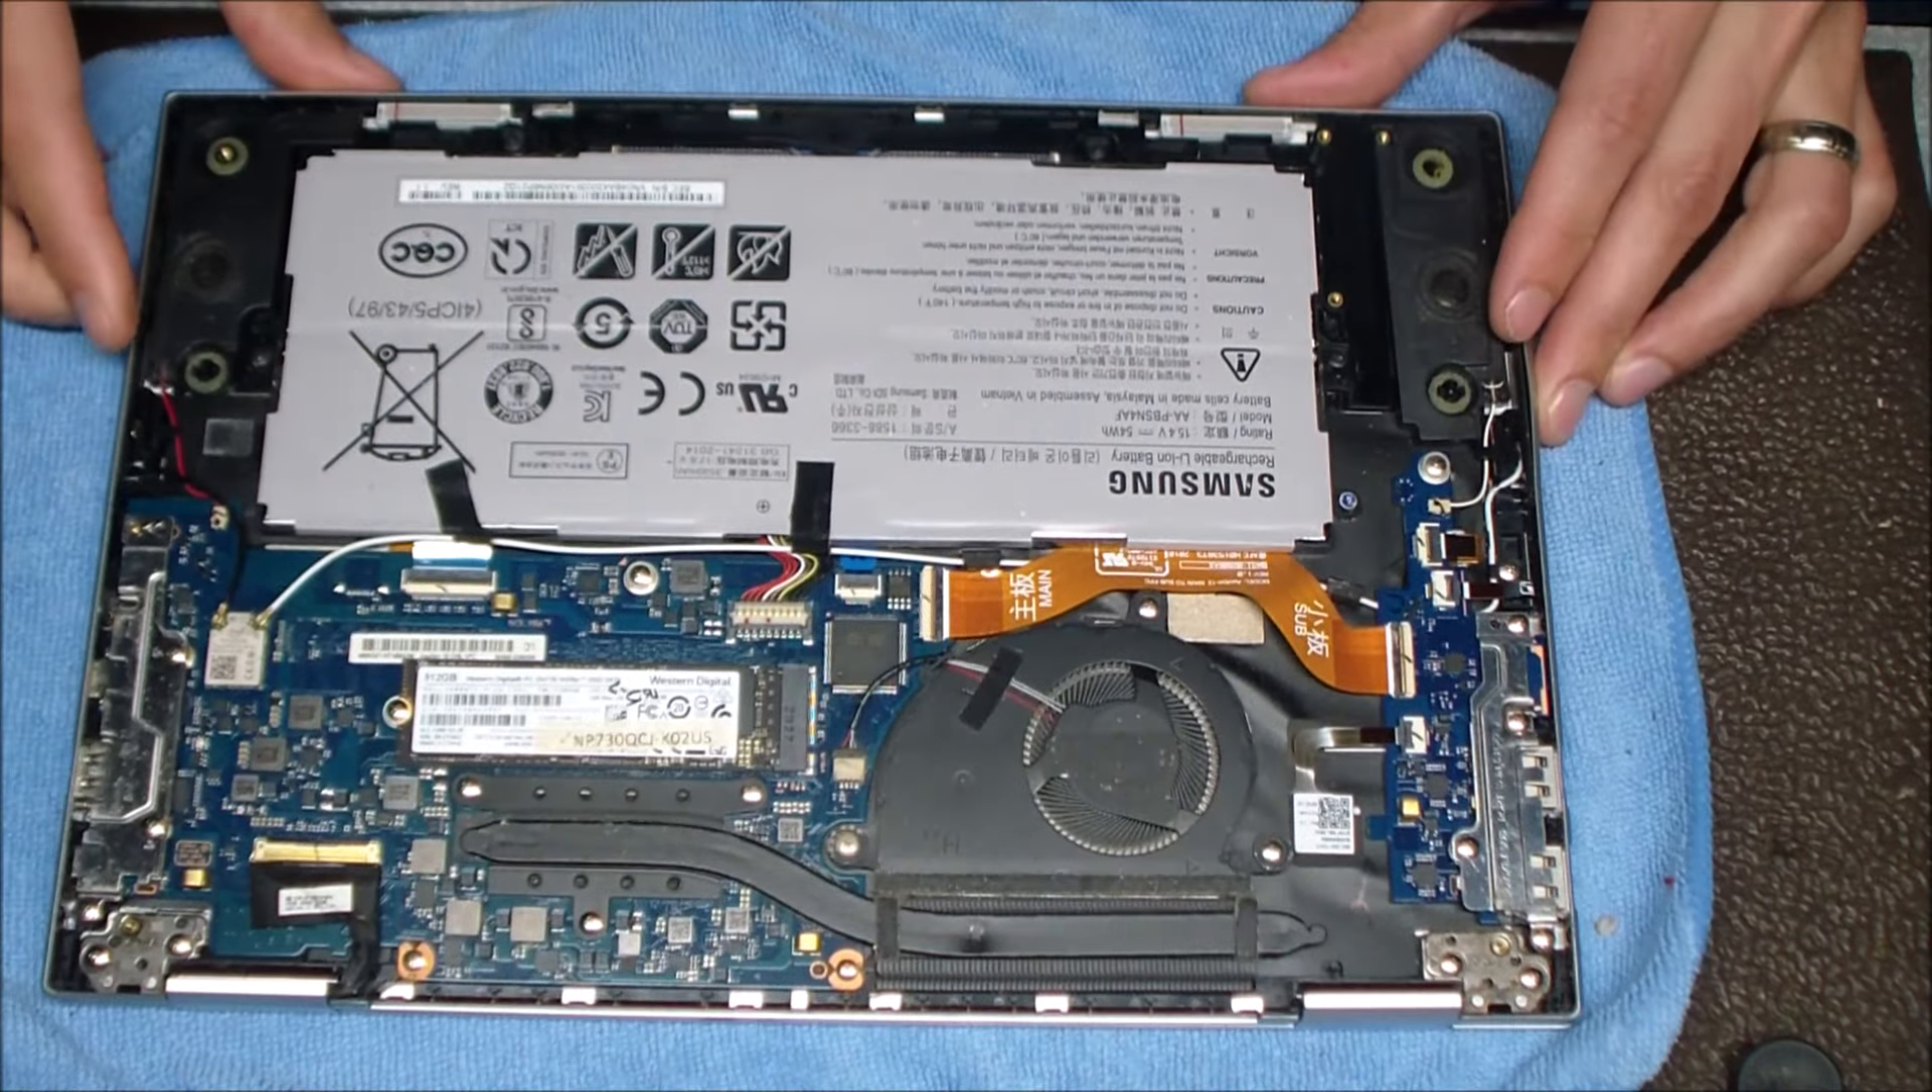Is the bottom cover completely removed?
Yes.